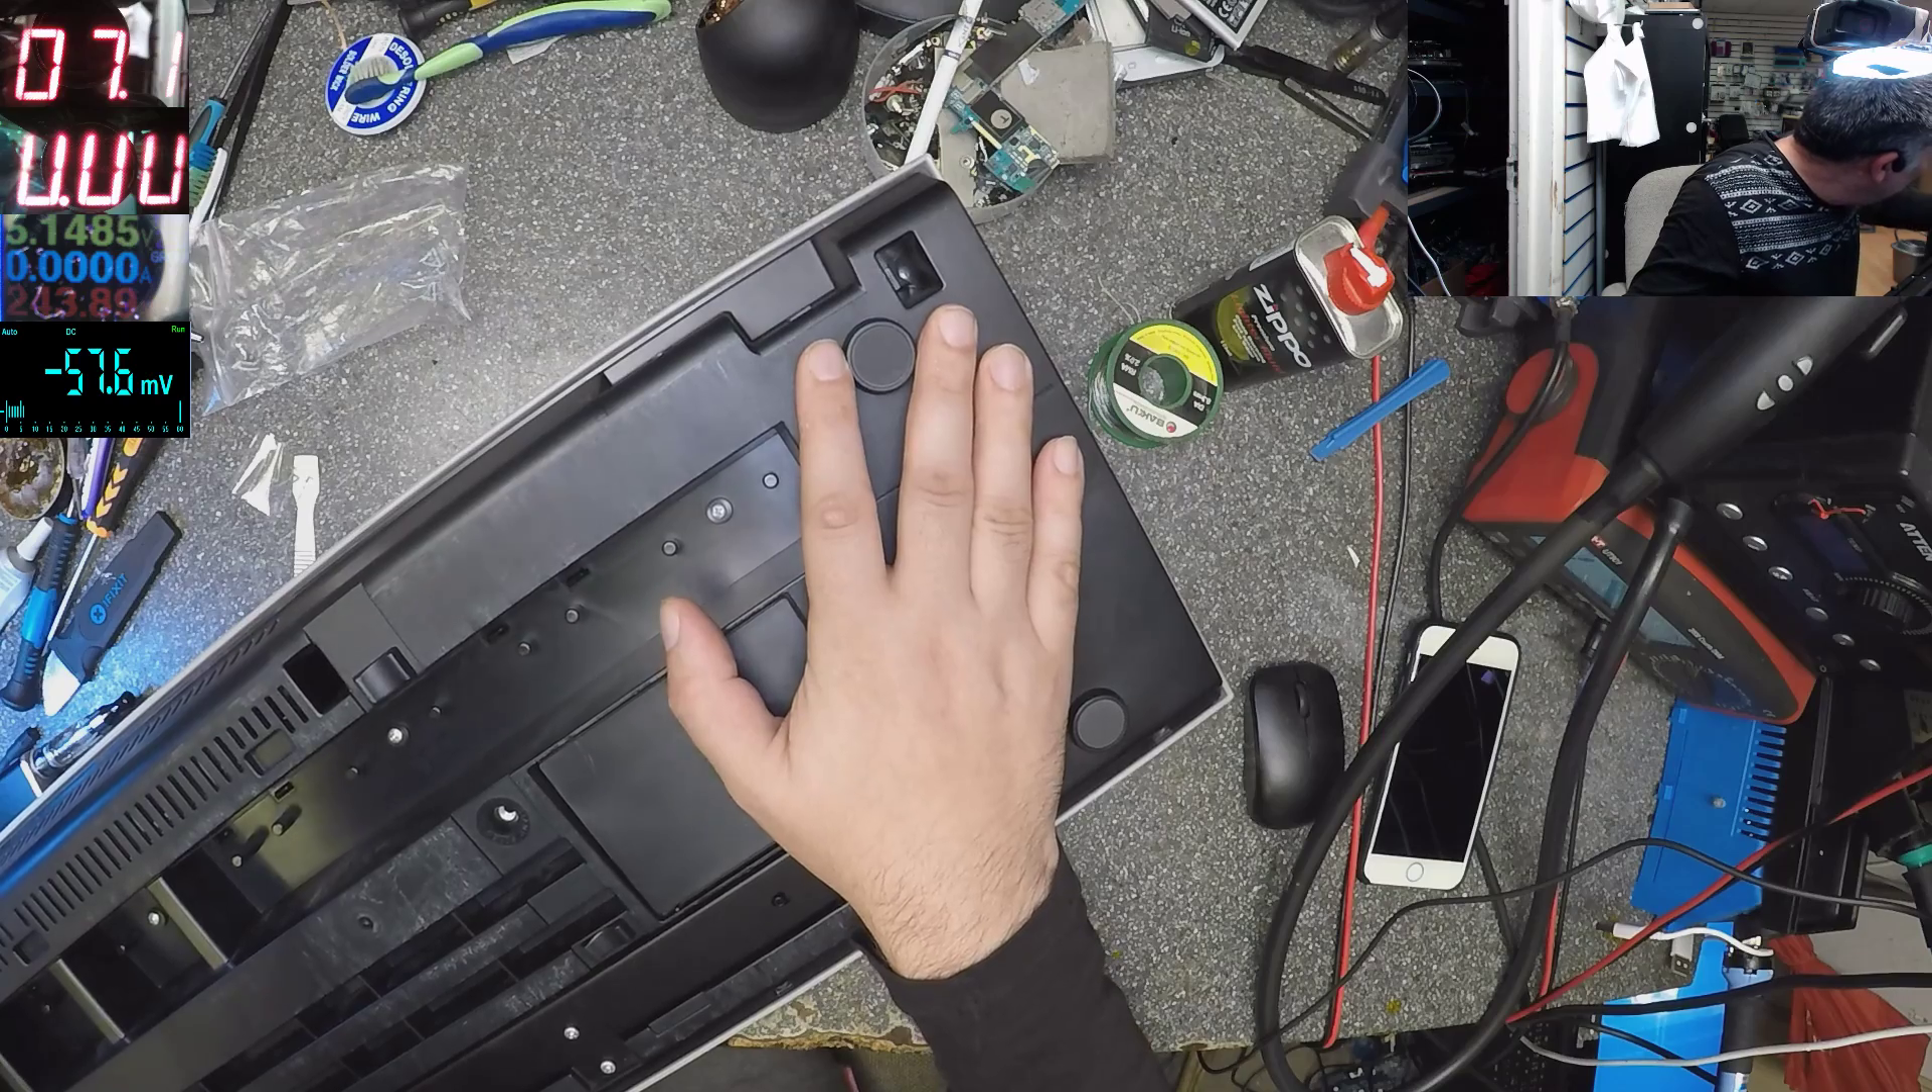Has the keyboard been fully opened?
No.